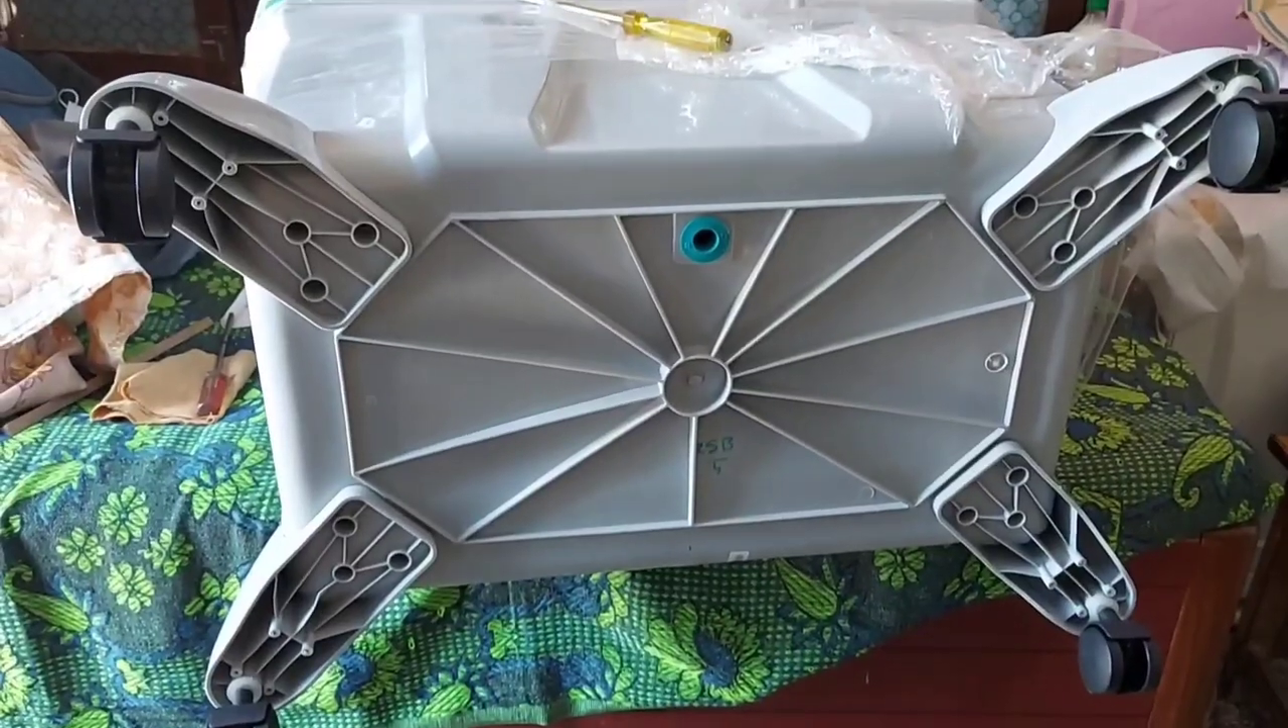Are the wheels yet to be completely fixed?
No.